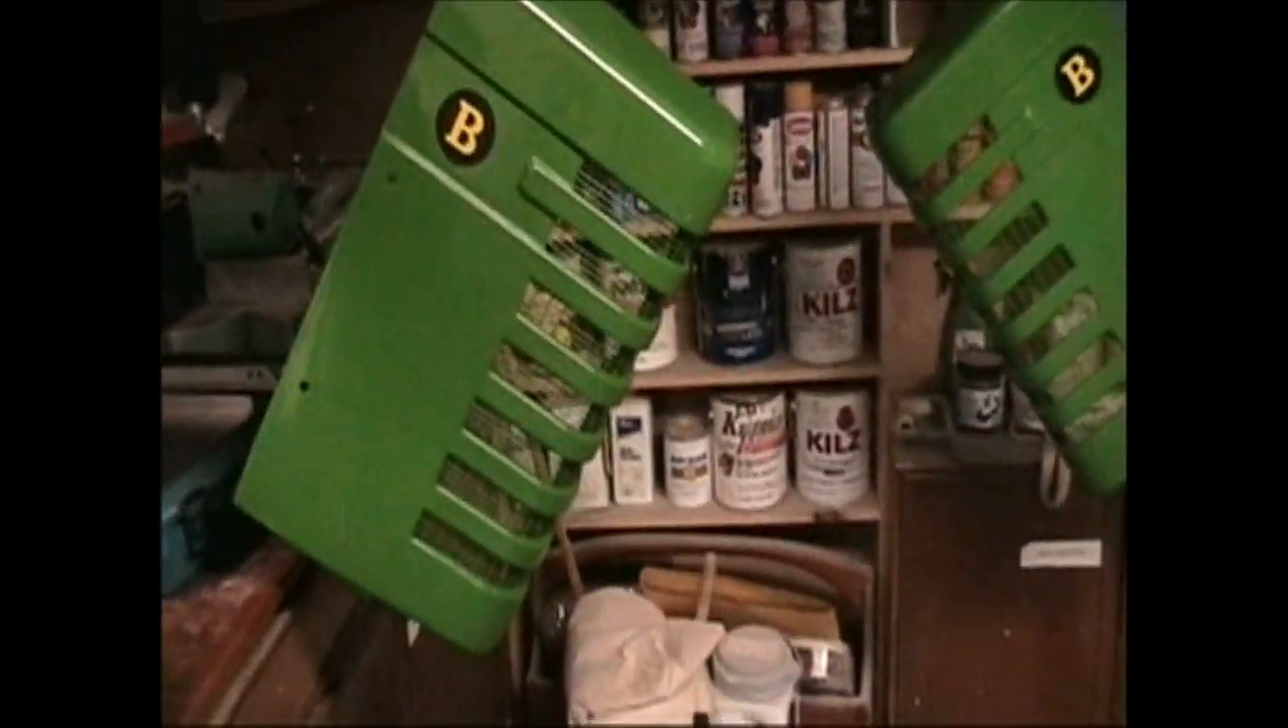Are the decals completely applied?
Yes.